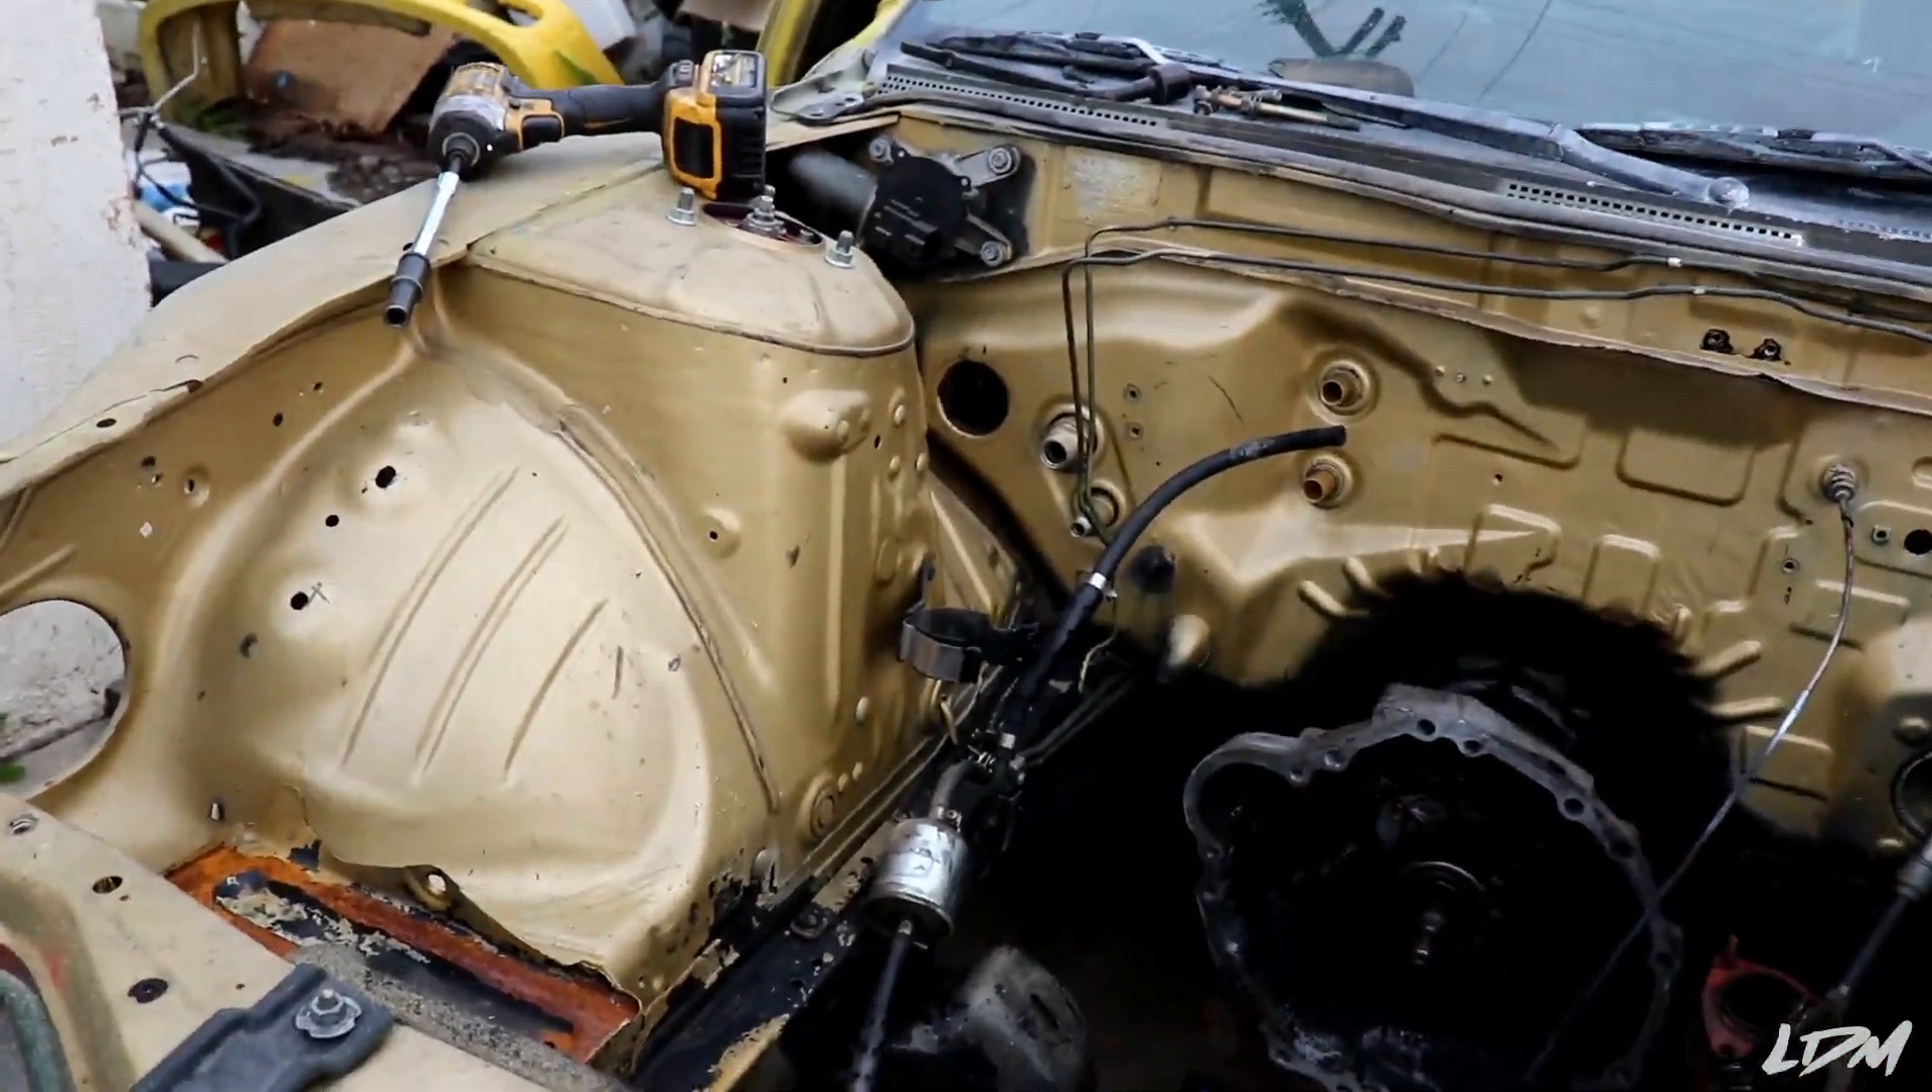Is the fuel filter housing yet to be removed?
Yes.